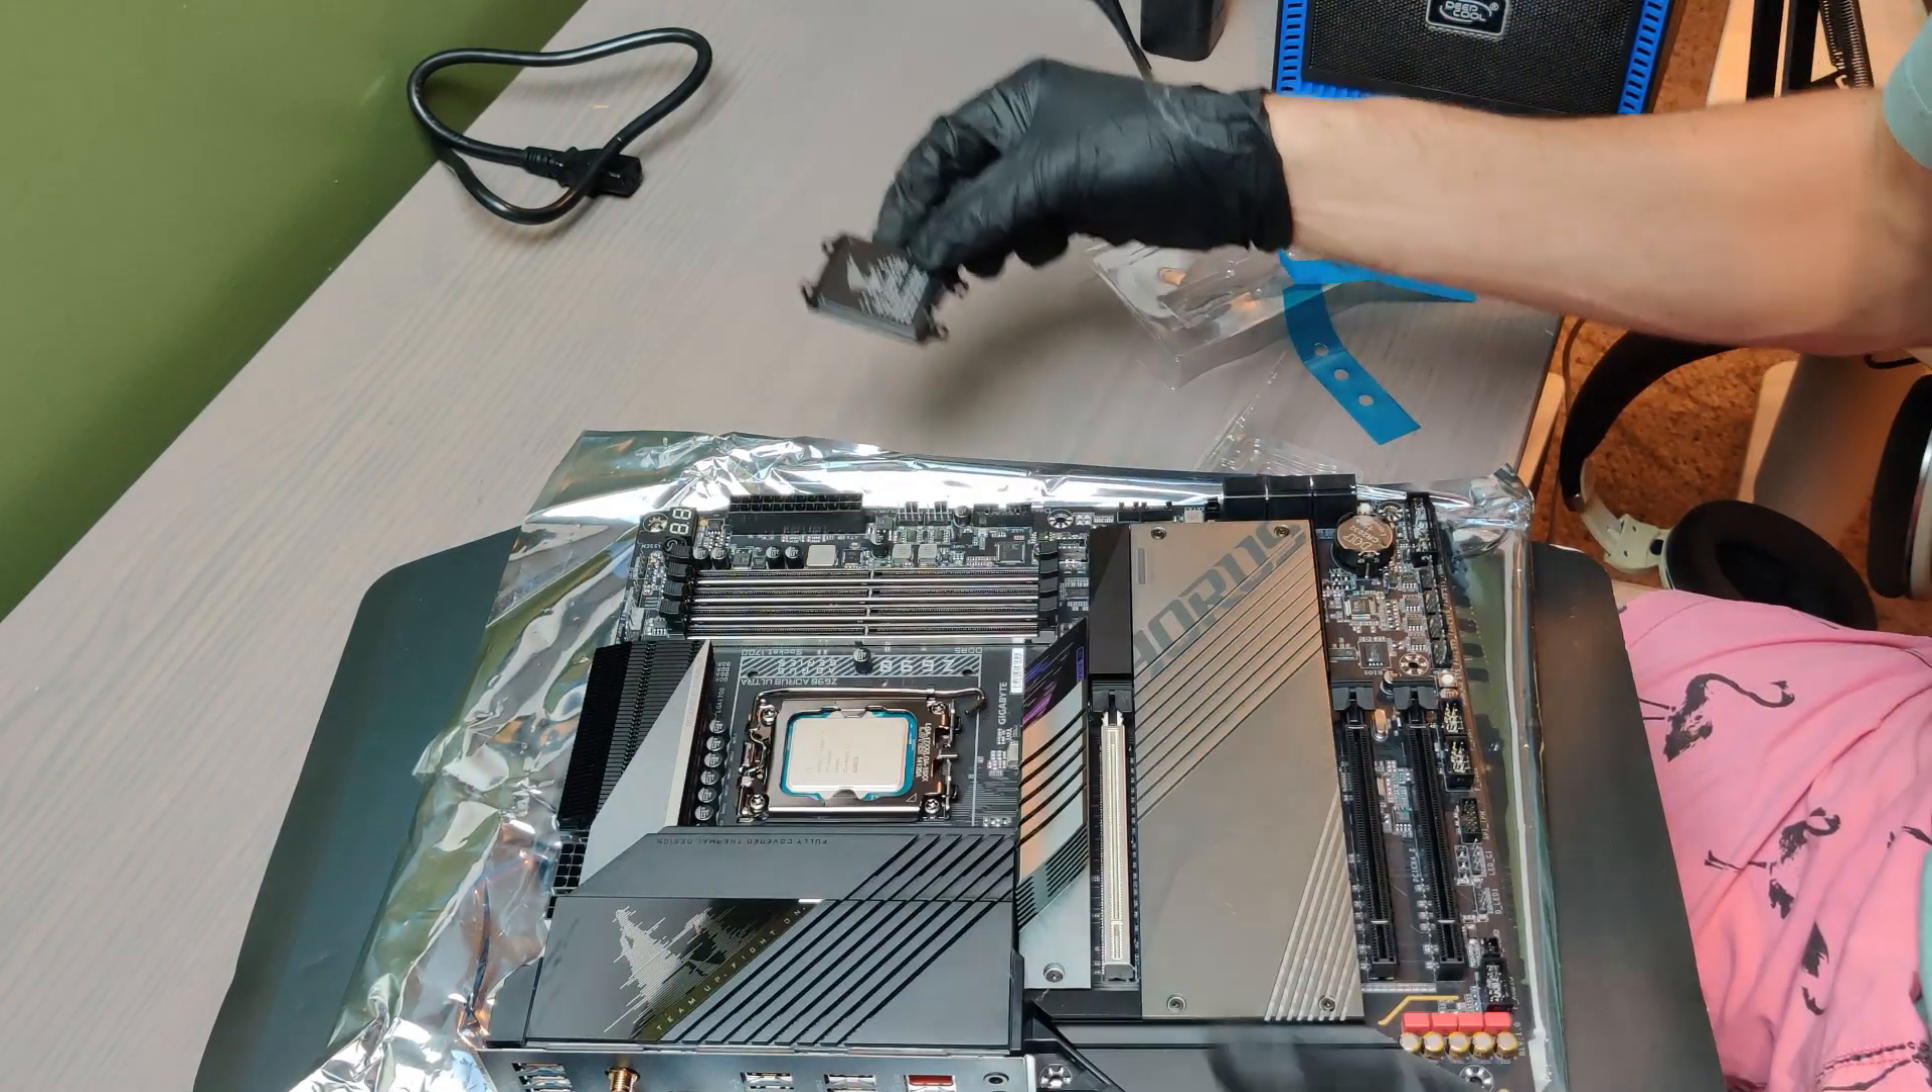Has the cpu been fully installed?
Yes.